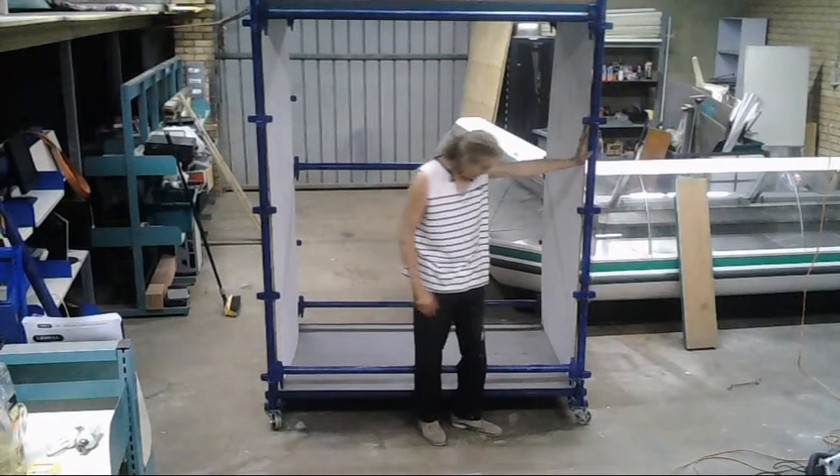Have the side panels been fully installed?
Yes.